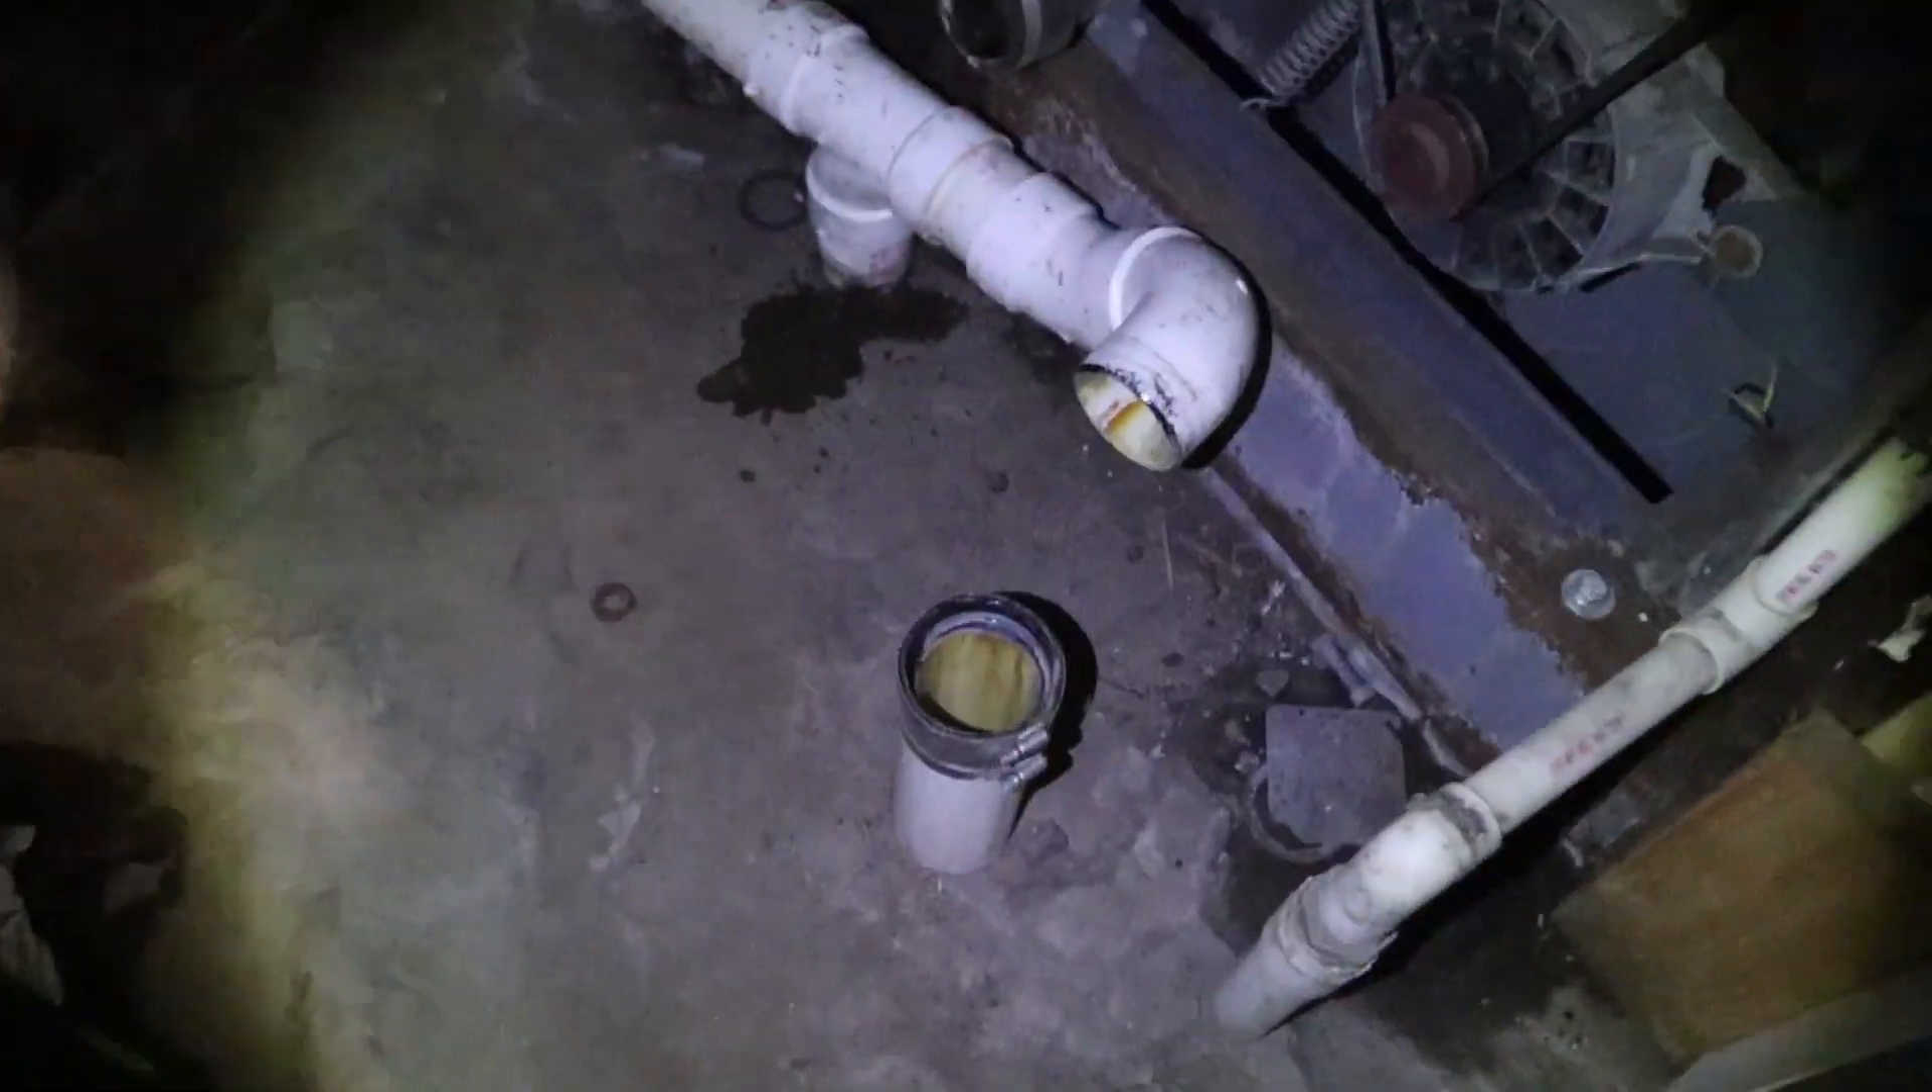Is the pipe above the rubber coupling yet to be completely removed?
No.